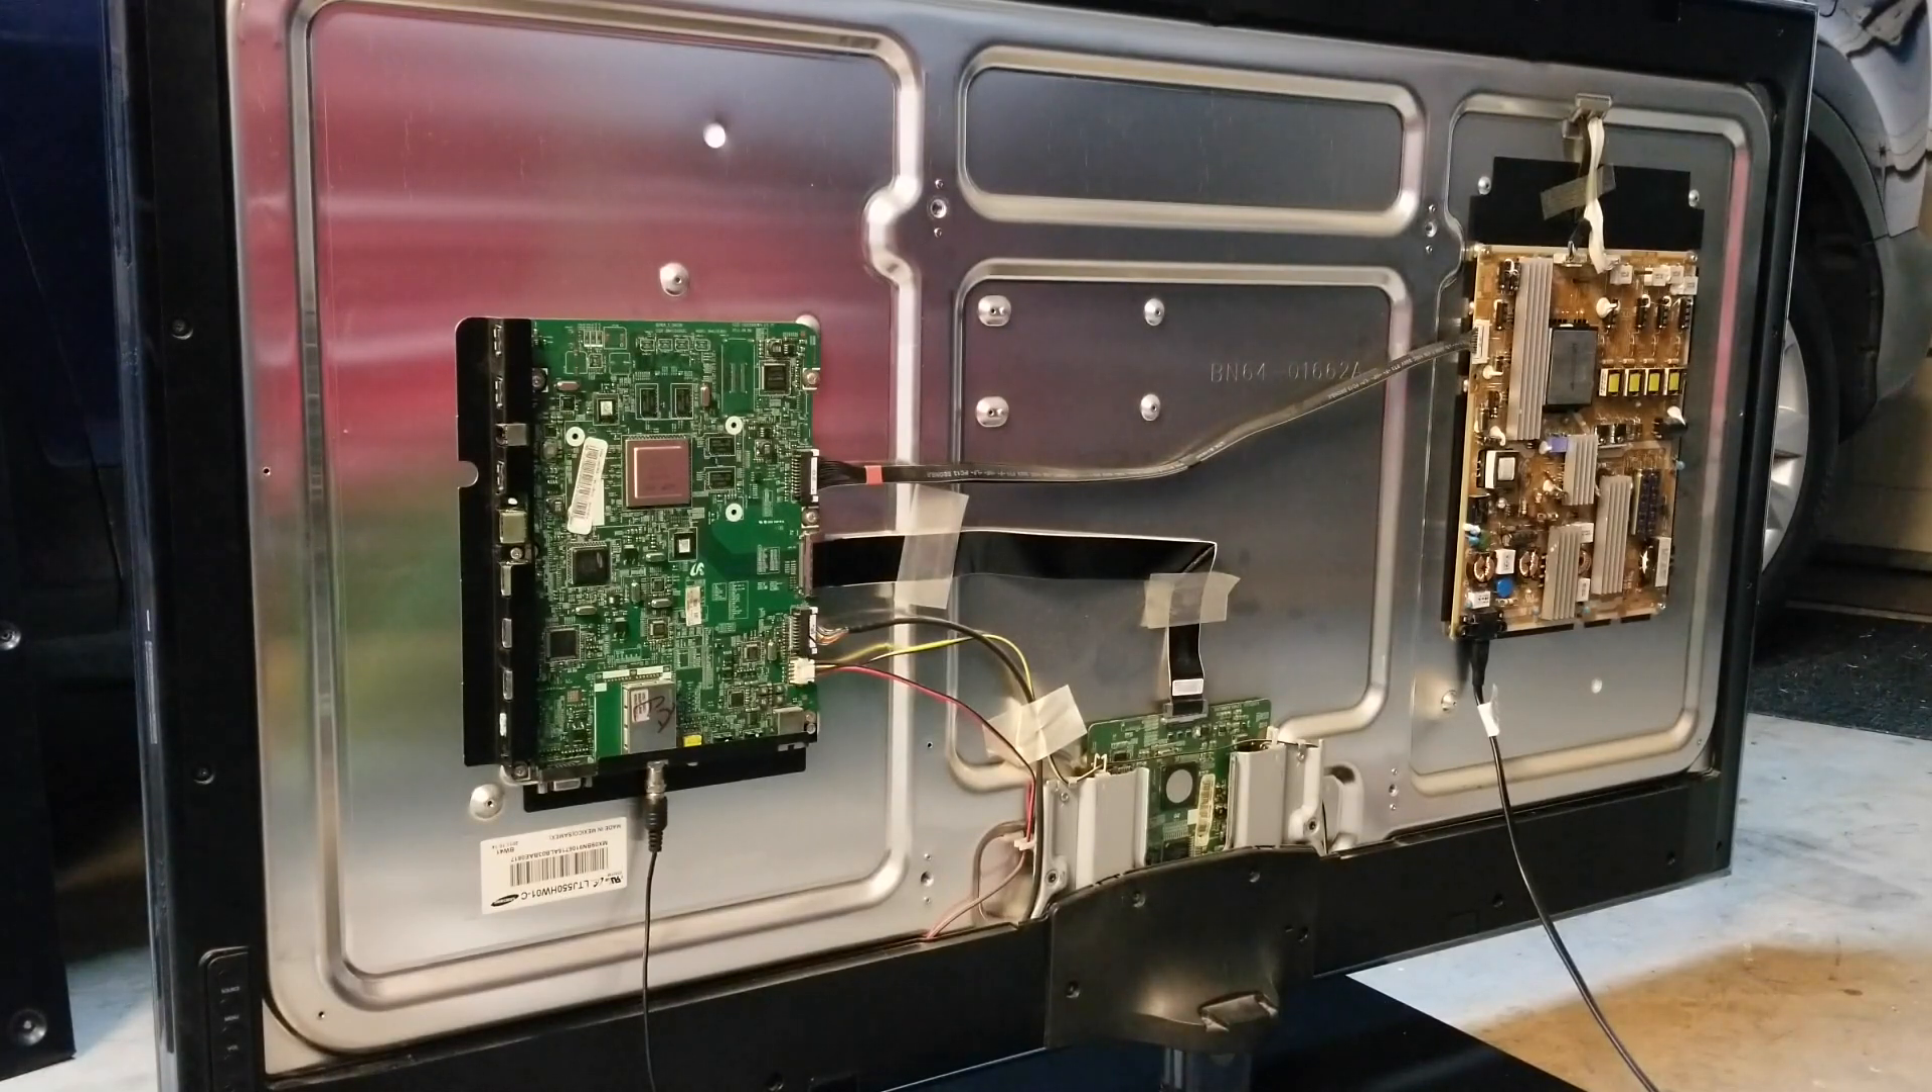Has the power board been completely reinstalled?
Yes.